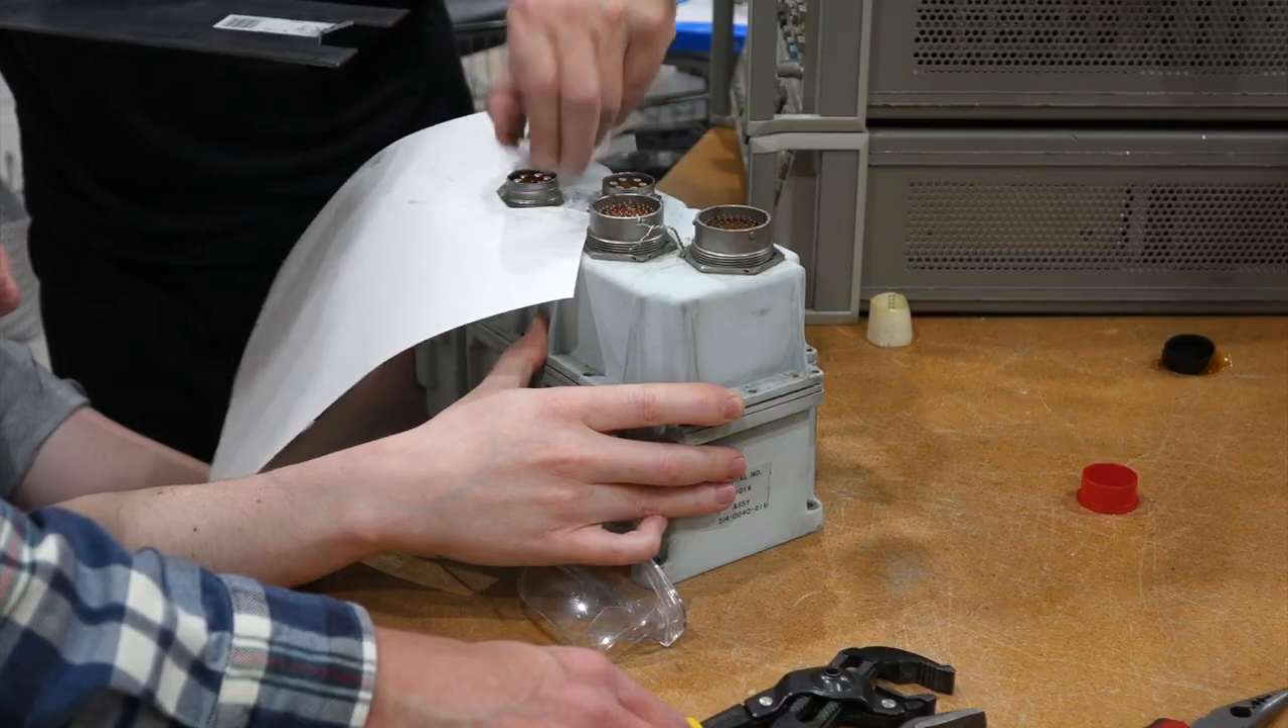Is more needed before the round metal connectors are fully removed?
Yes.